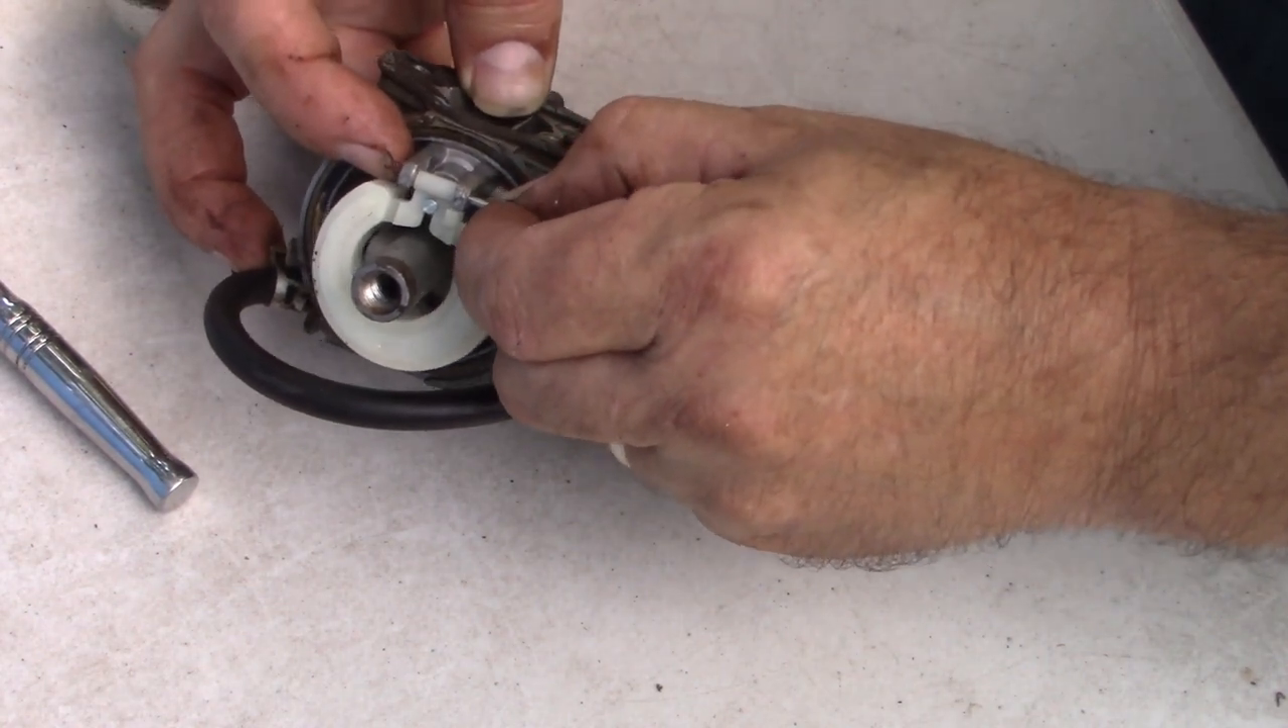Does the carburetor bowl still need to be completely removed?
No.